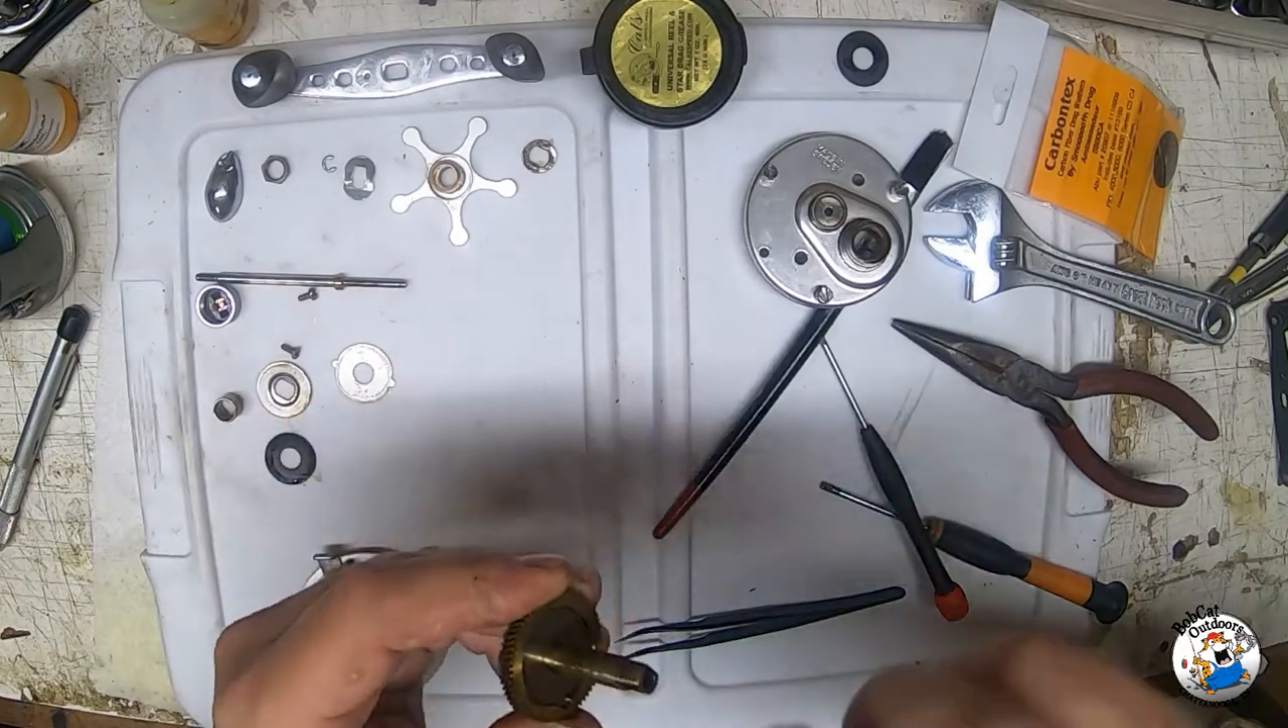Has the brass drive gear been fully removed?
Yes.